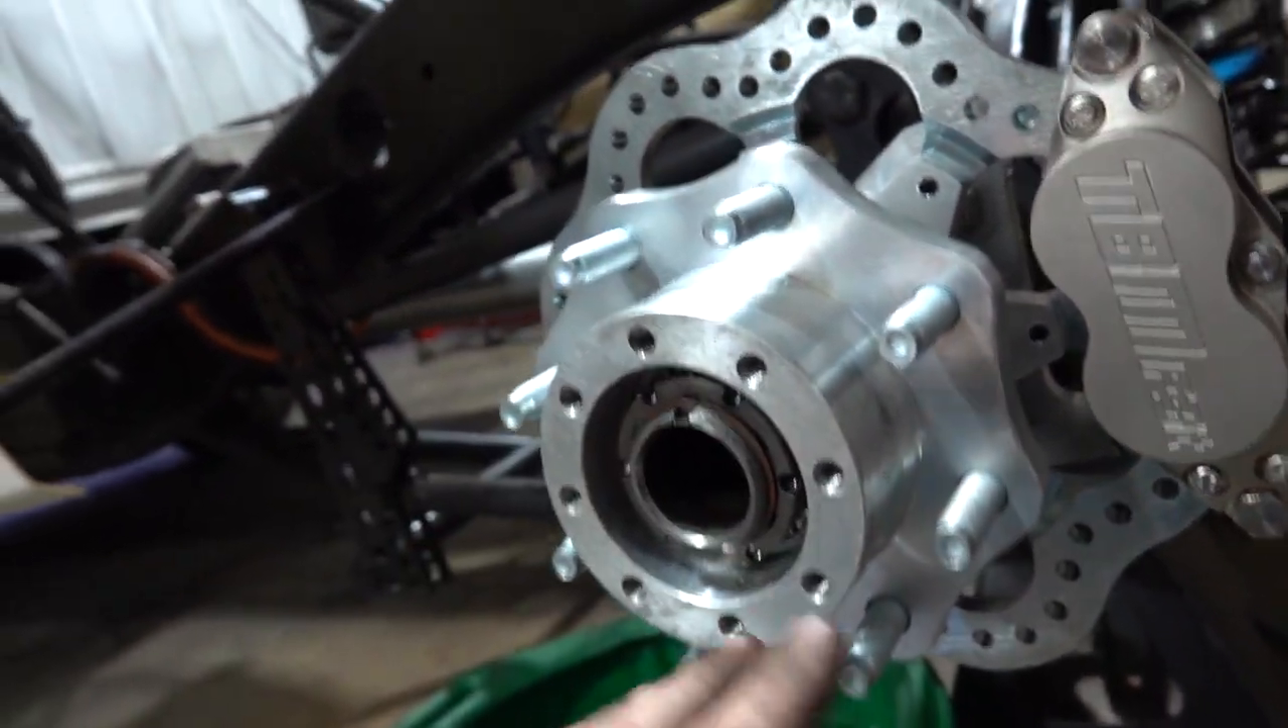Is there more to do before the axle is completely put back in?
Yes.